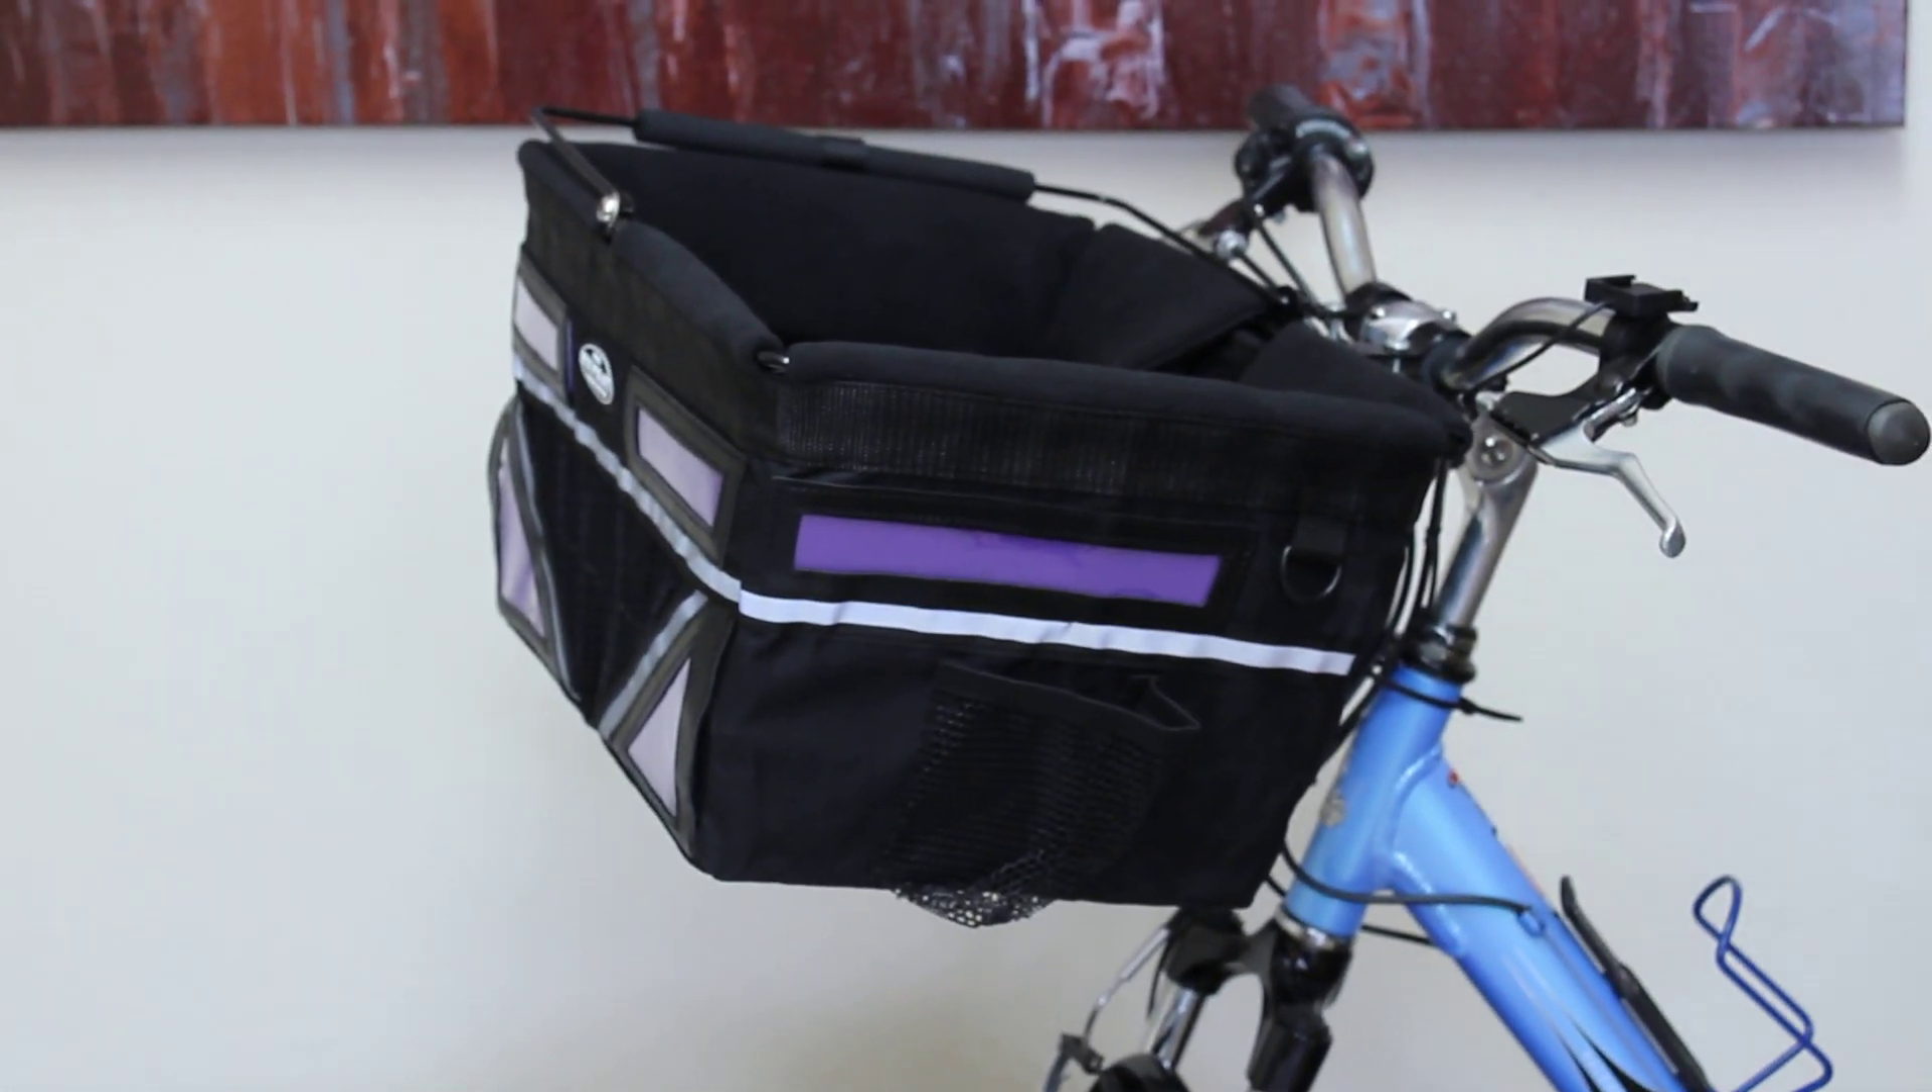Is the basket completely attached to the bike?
Yes.